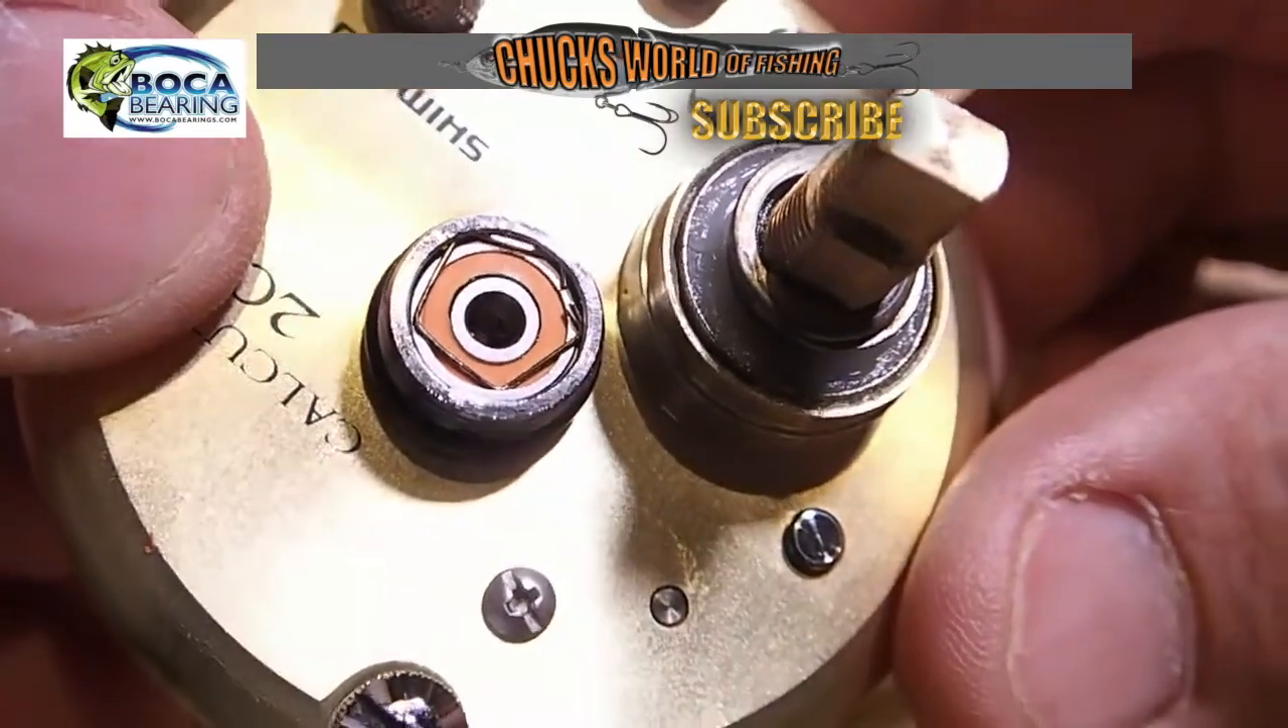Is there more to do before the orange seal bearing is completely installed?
No.